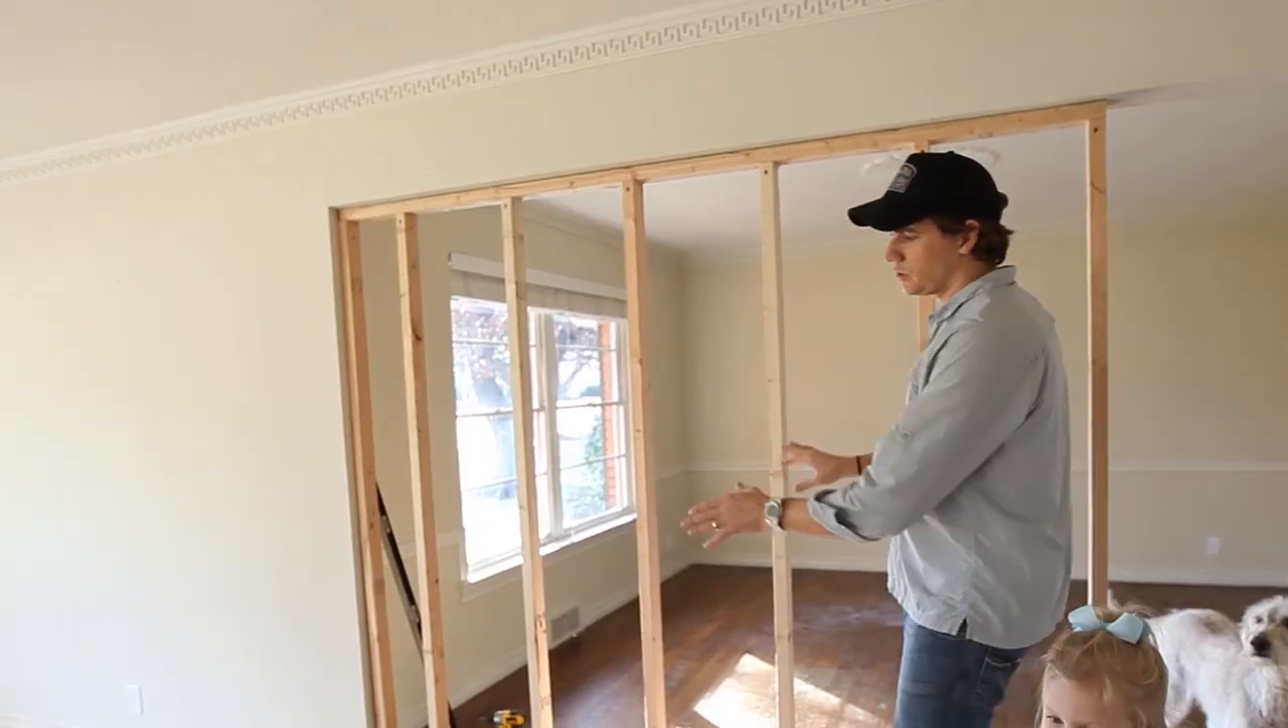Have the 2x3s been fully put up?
Yes.